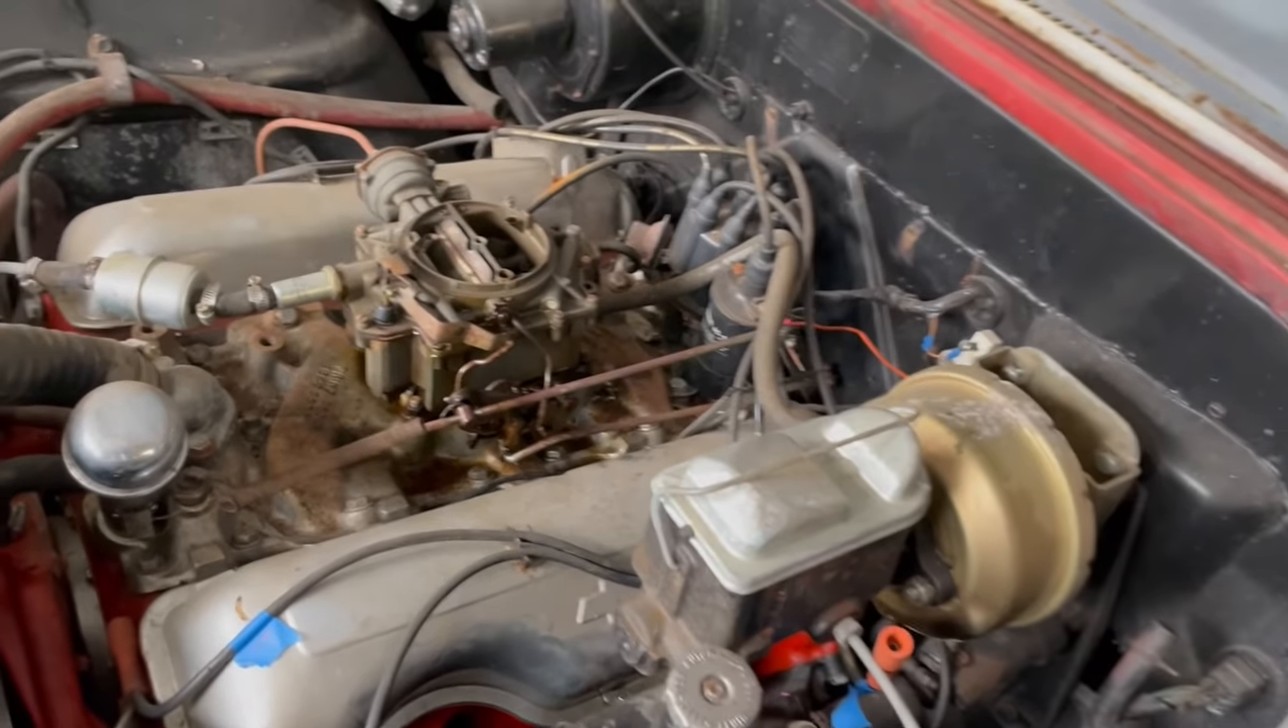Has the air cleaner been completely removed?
Yes.